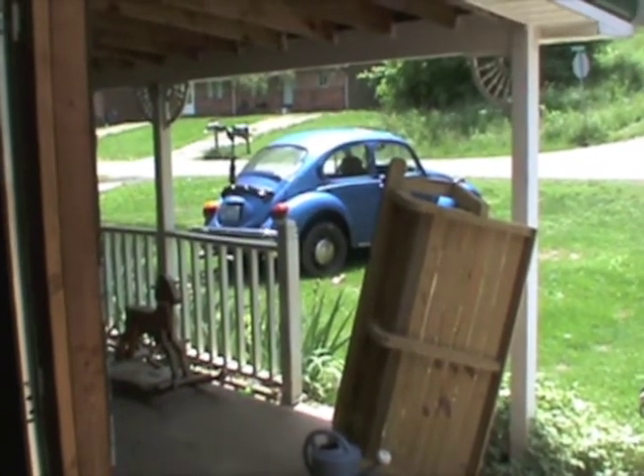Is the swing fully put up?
No.